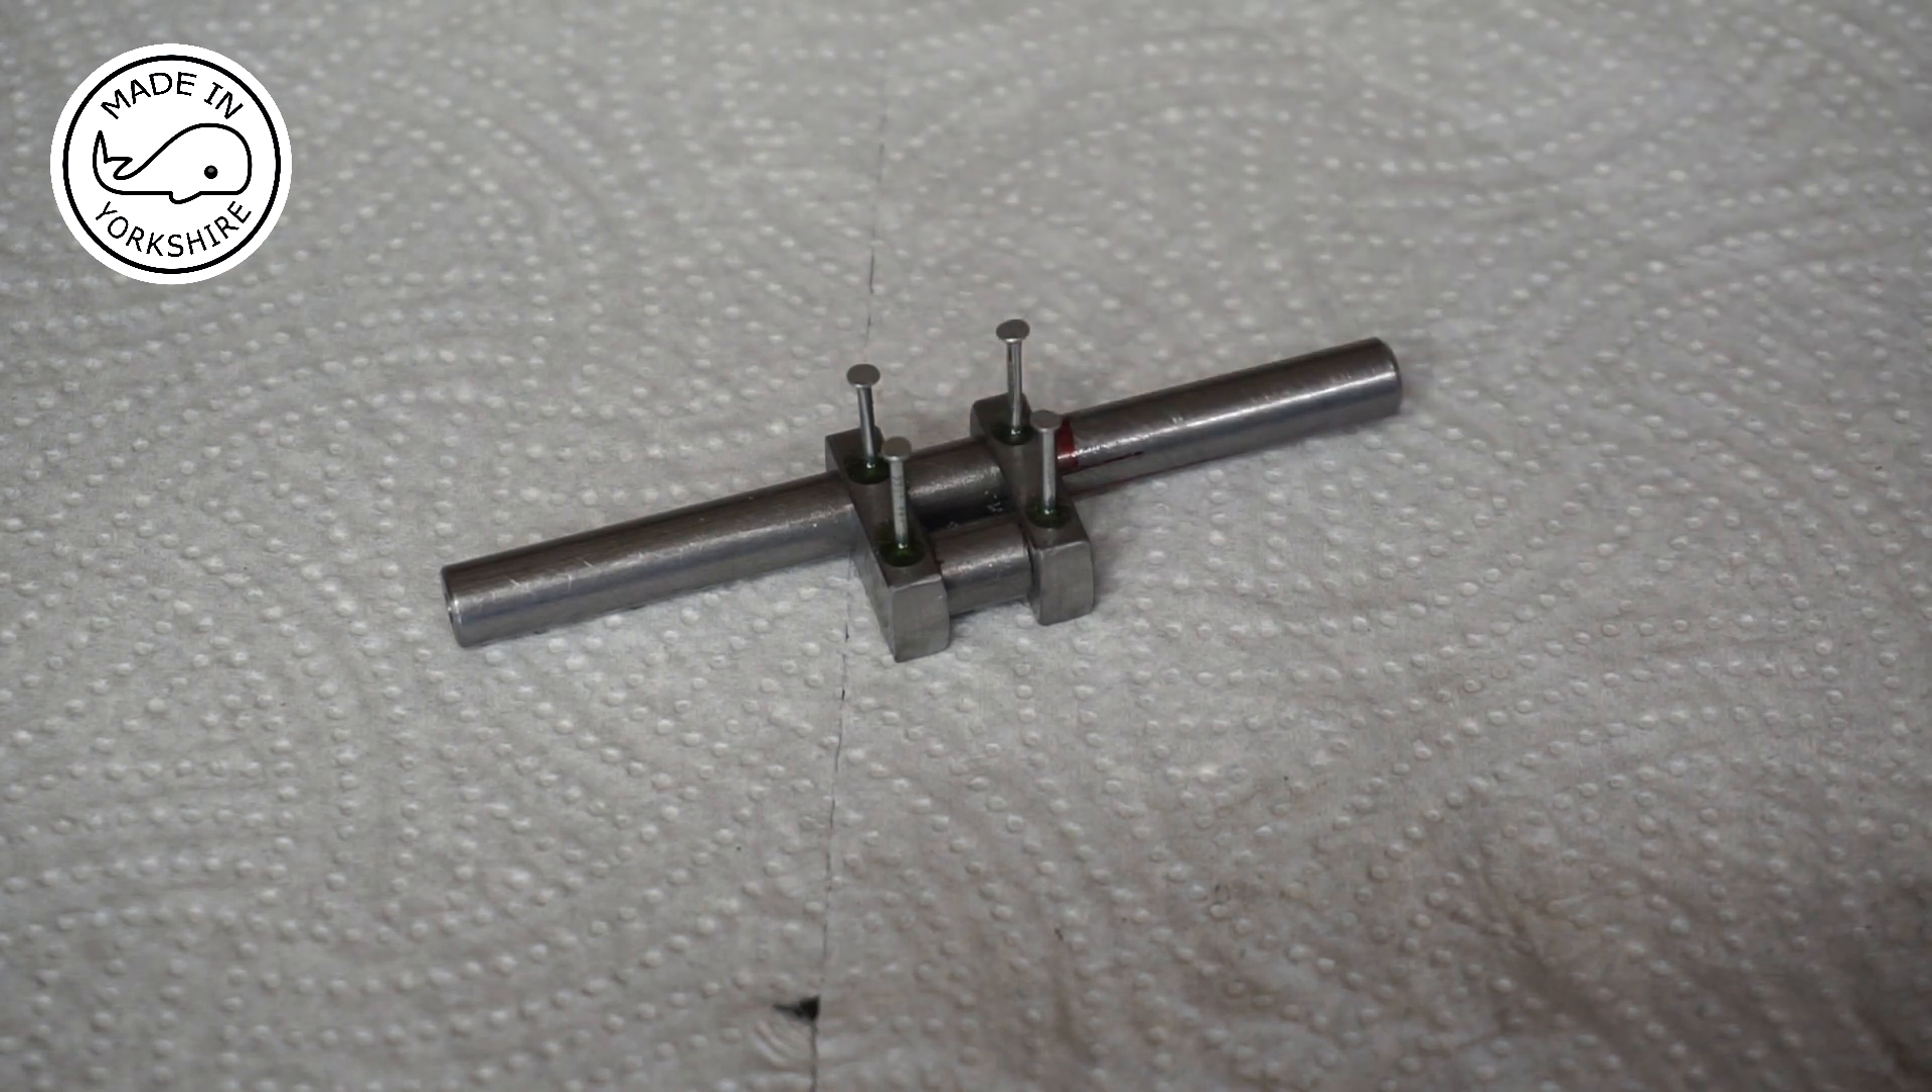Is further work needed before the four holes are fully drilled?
No.